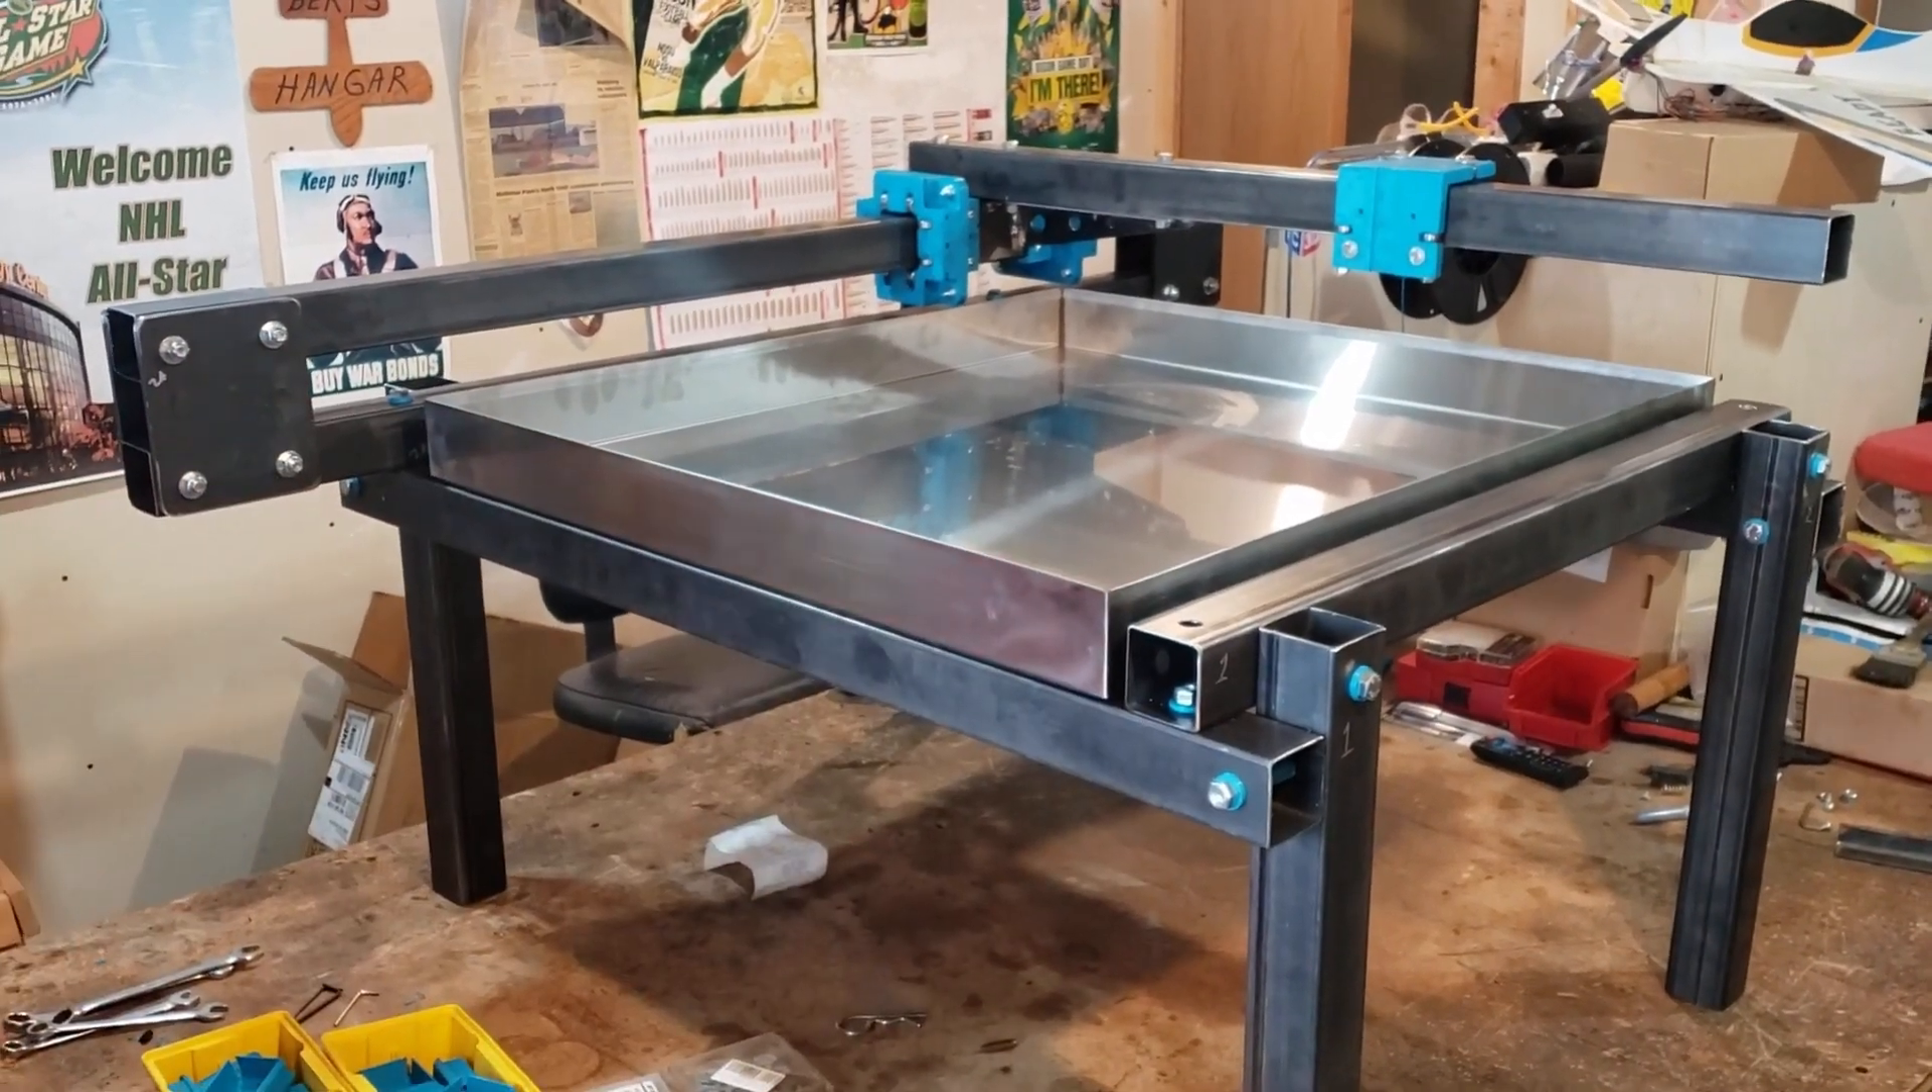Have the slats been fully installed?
No.